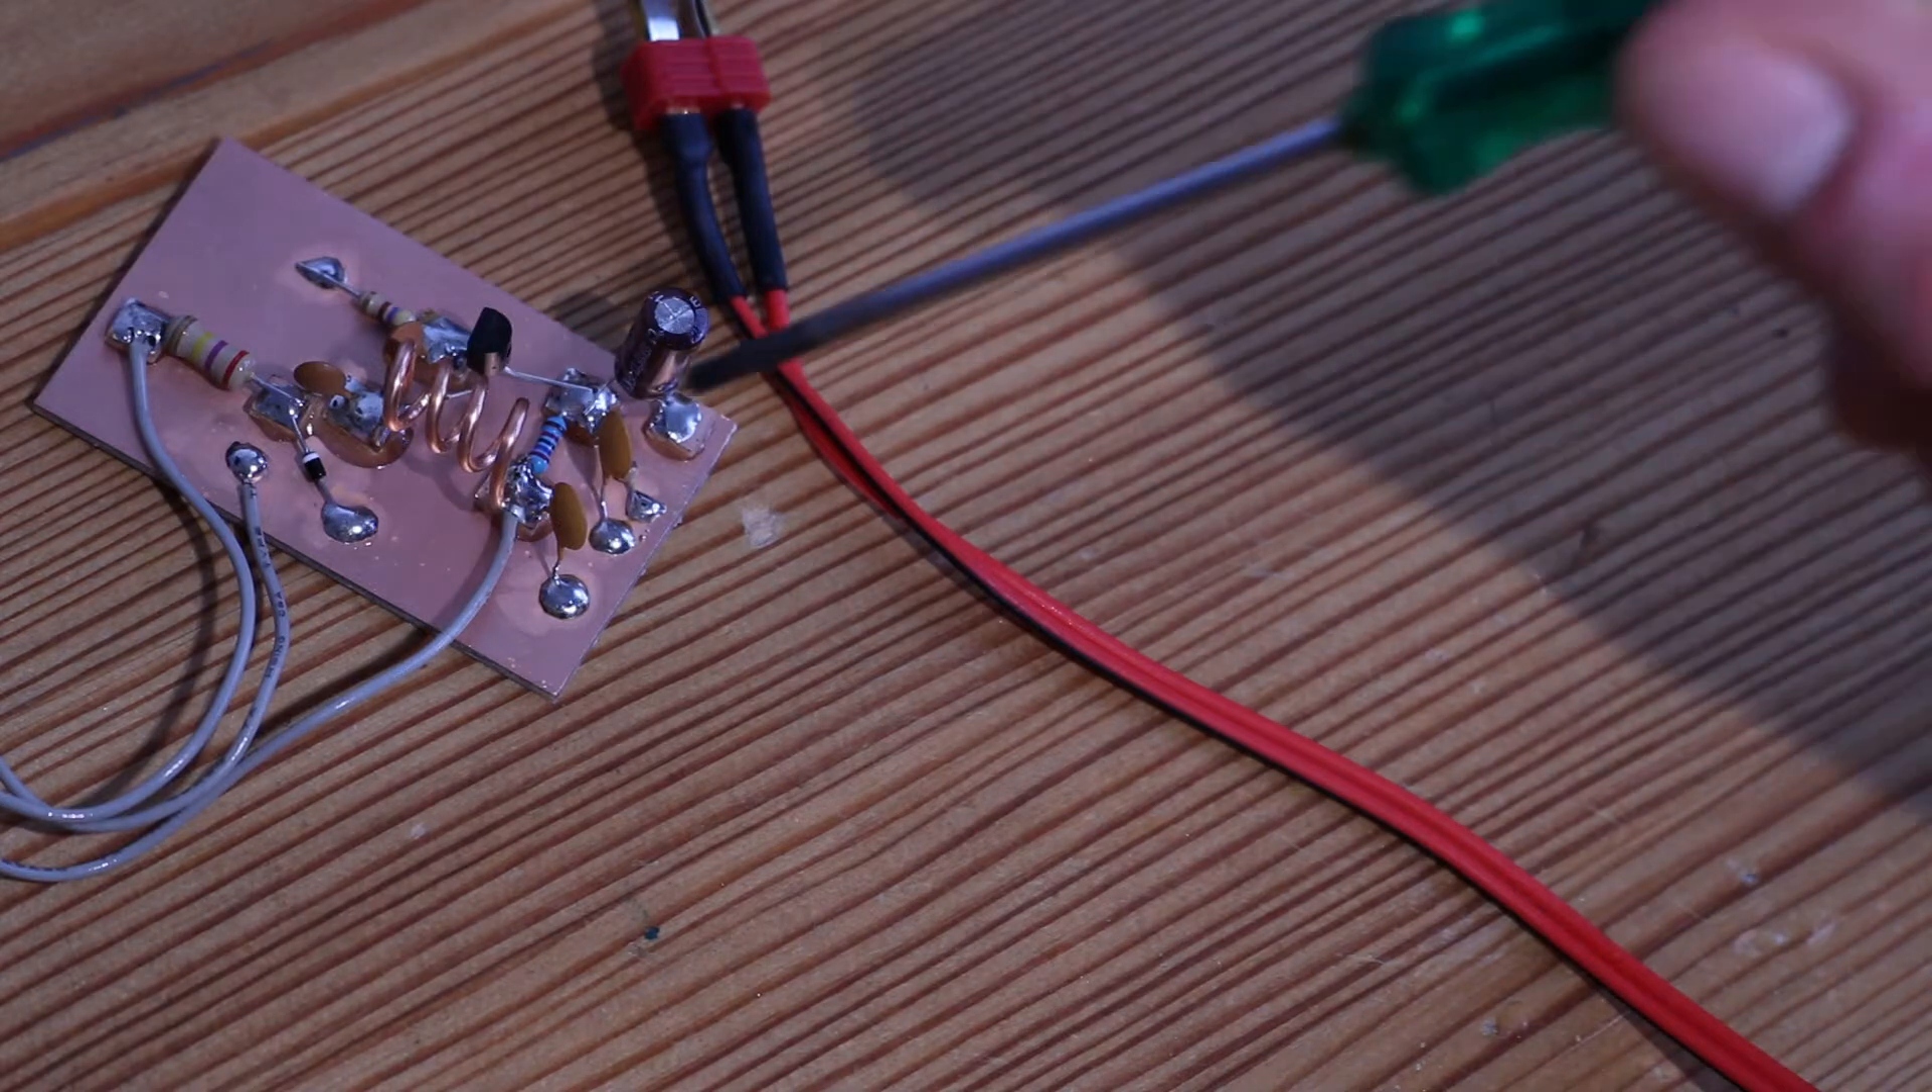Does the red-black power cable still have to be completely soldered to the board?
Yes.